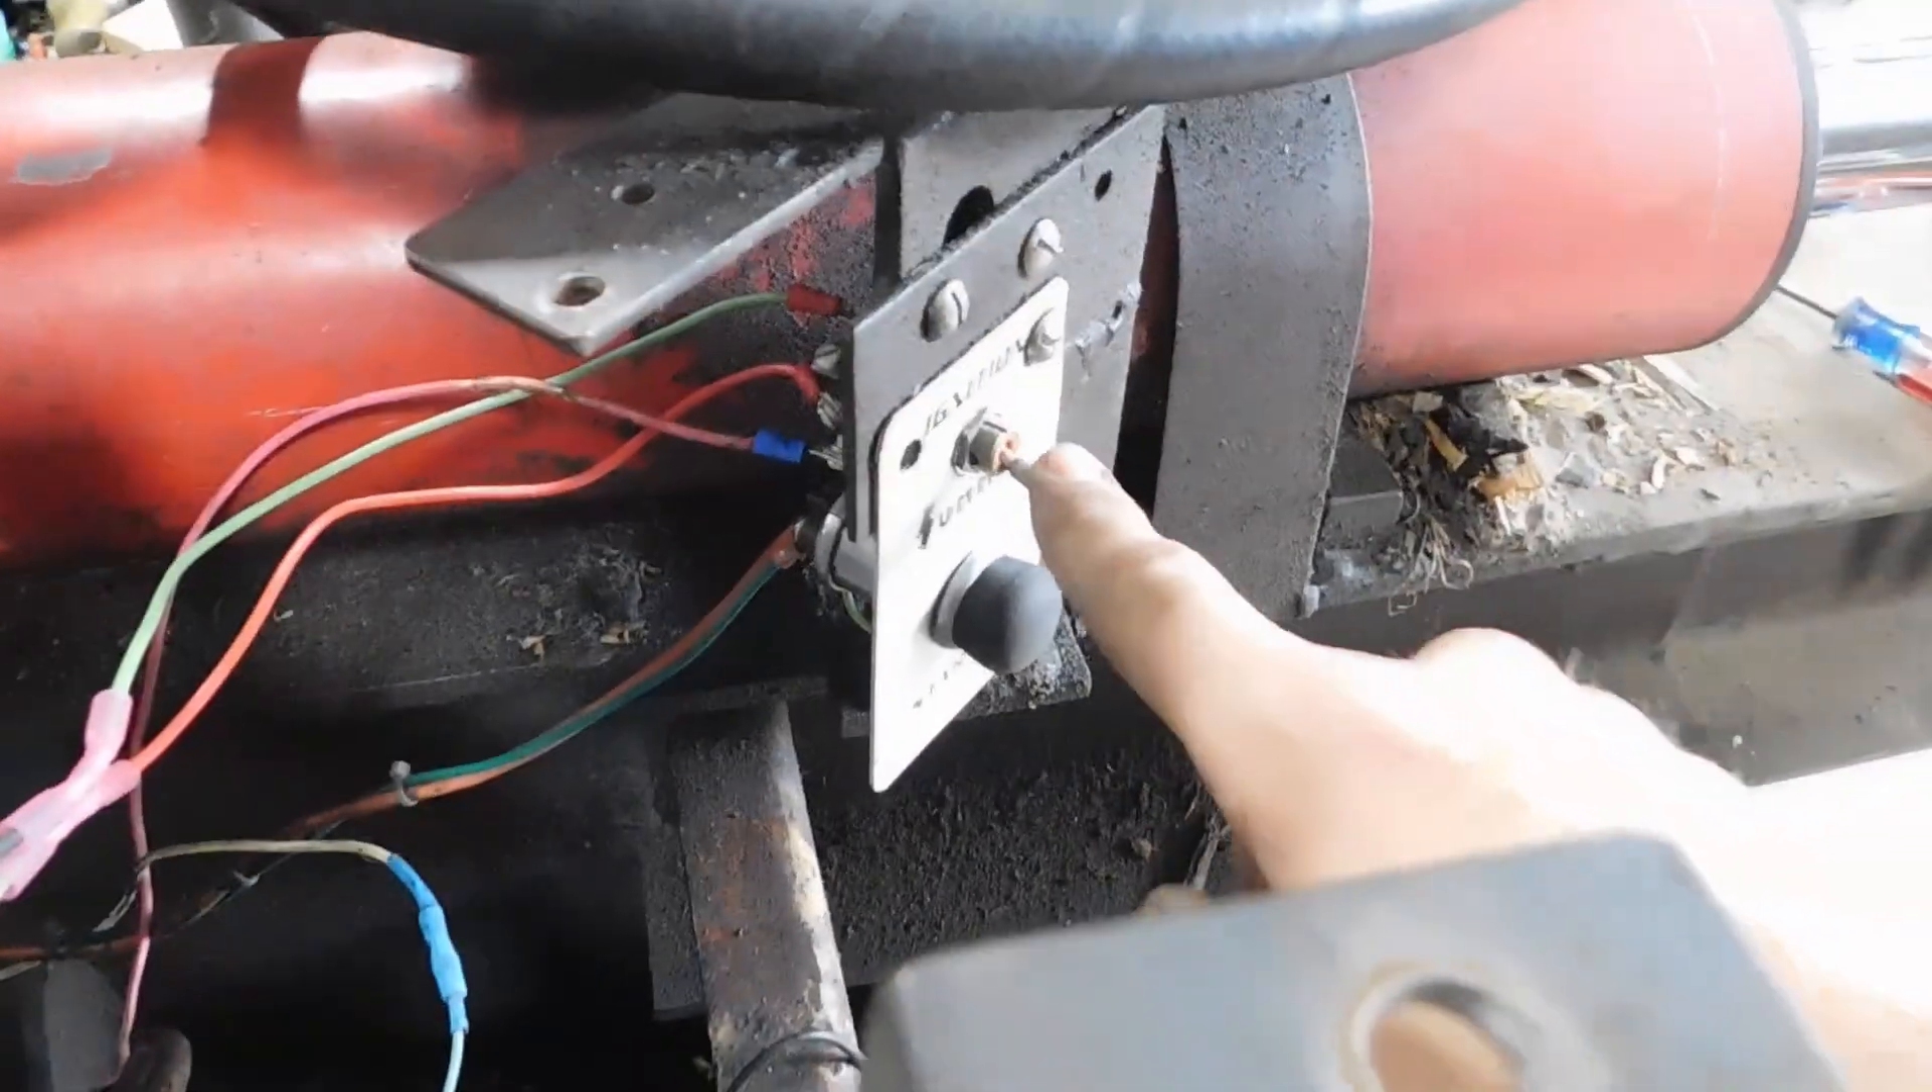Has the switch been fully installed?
Yes.